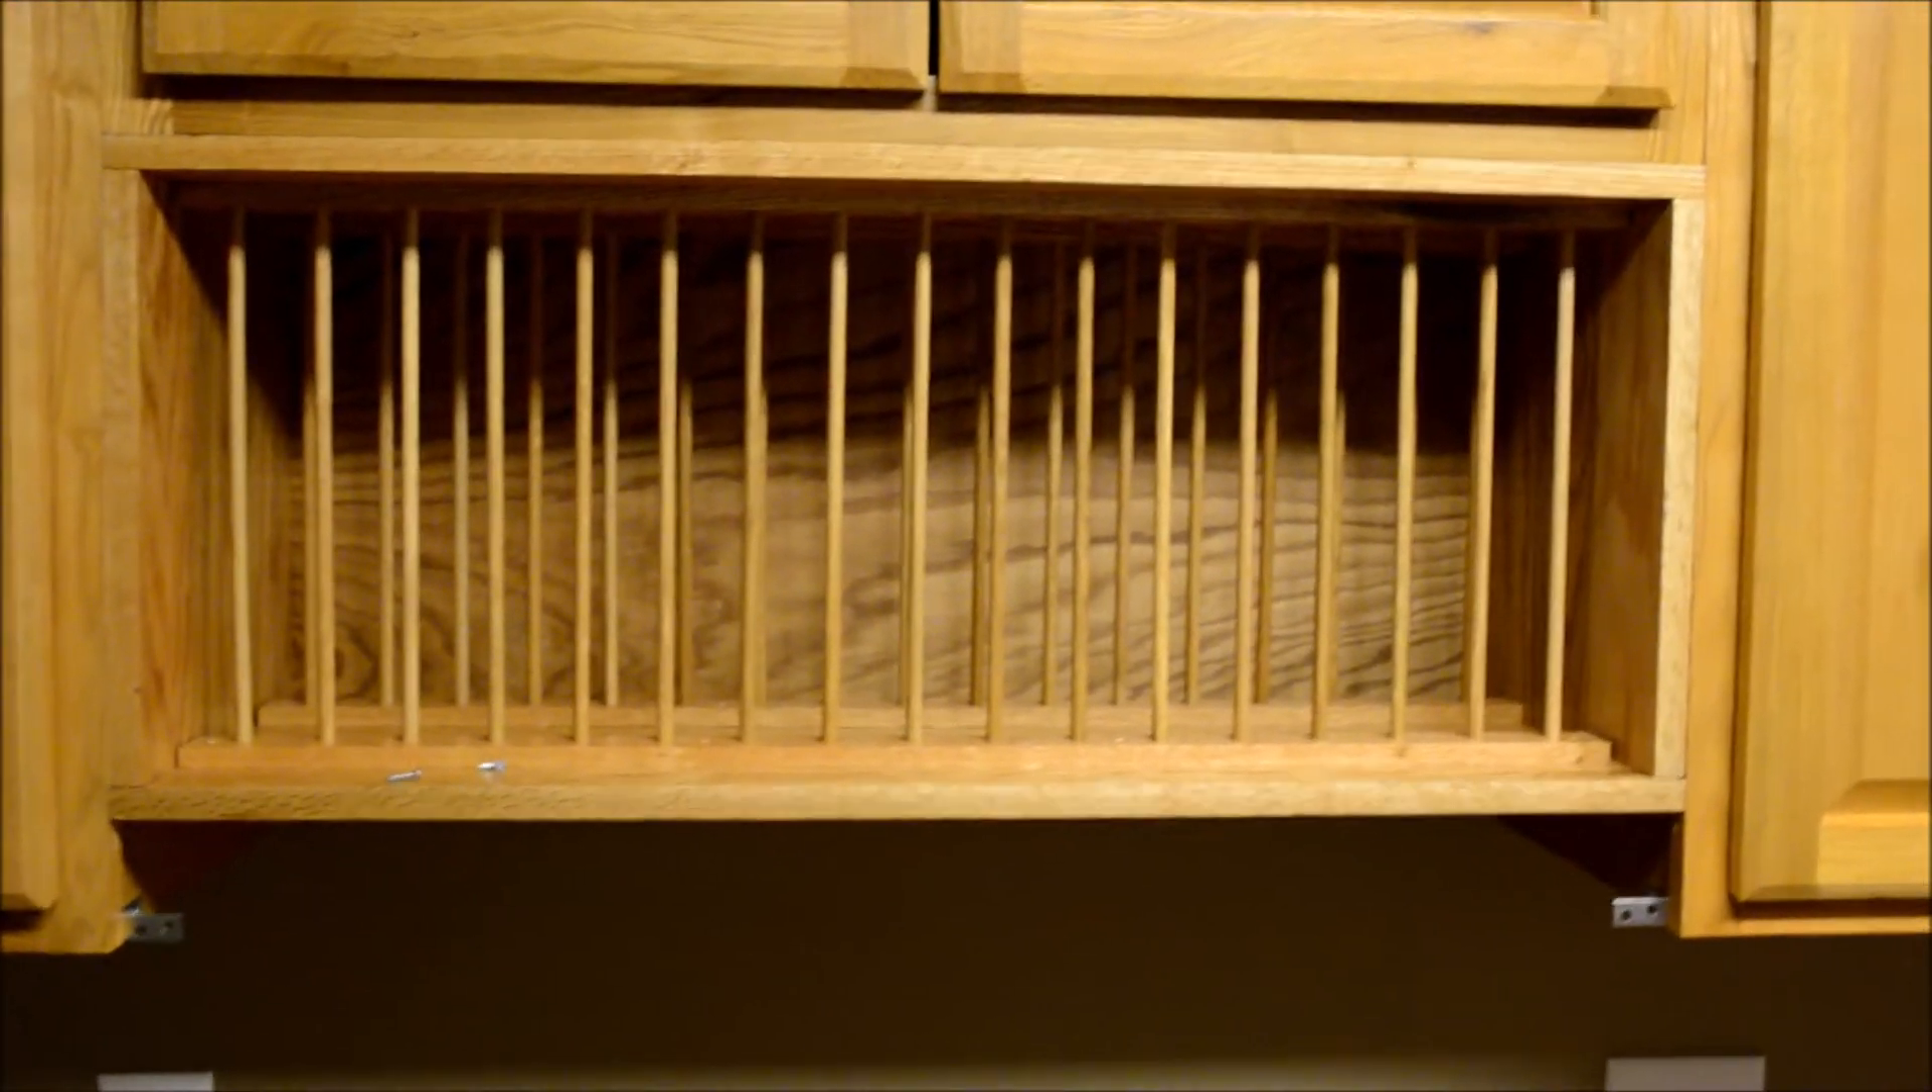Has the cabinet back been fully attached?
Yes.